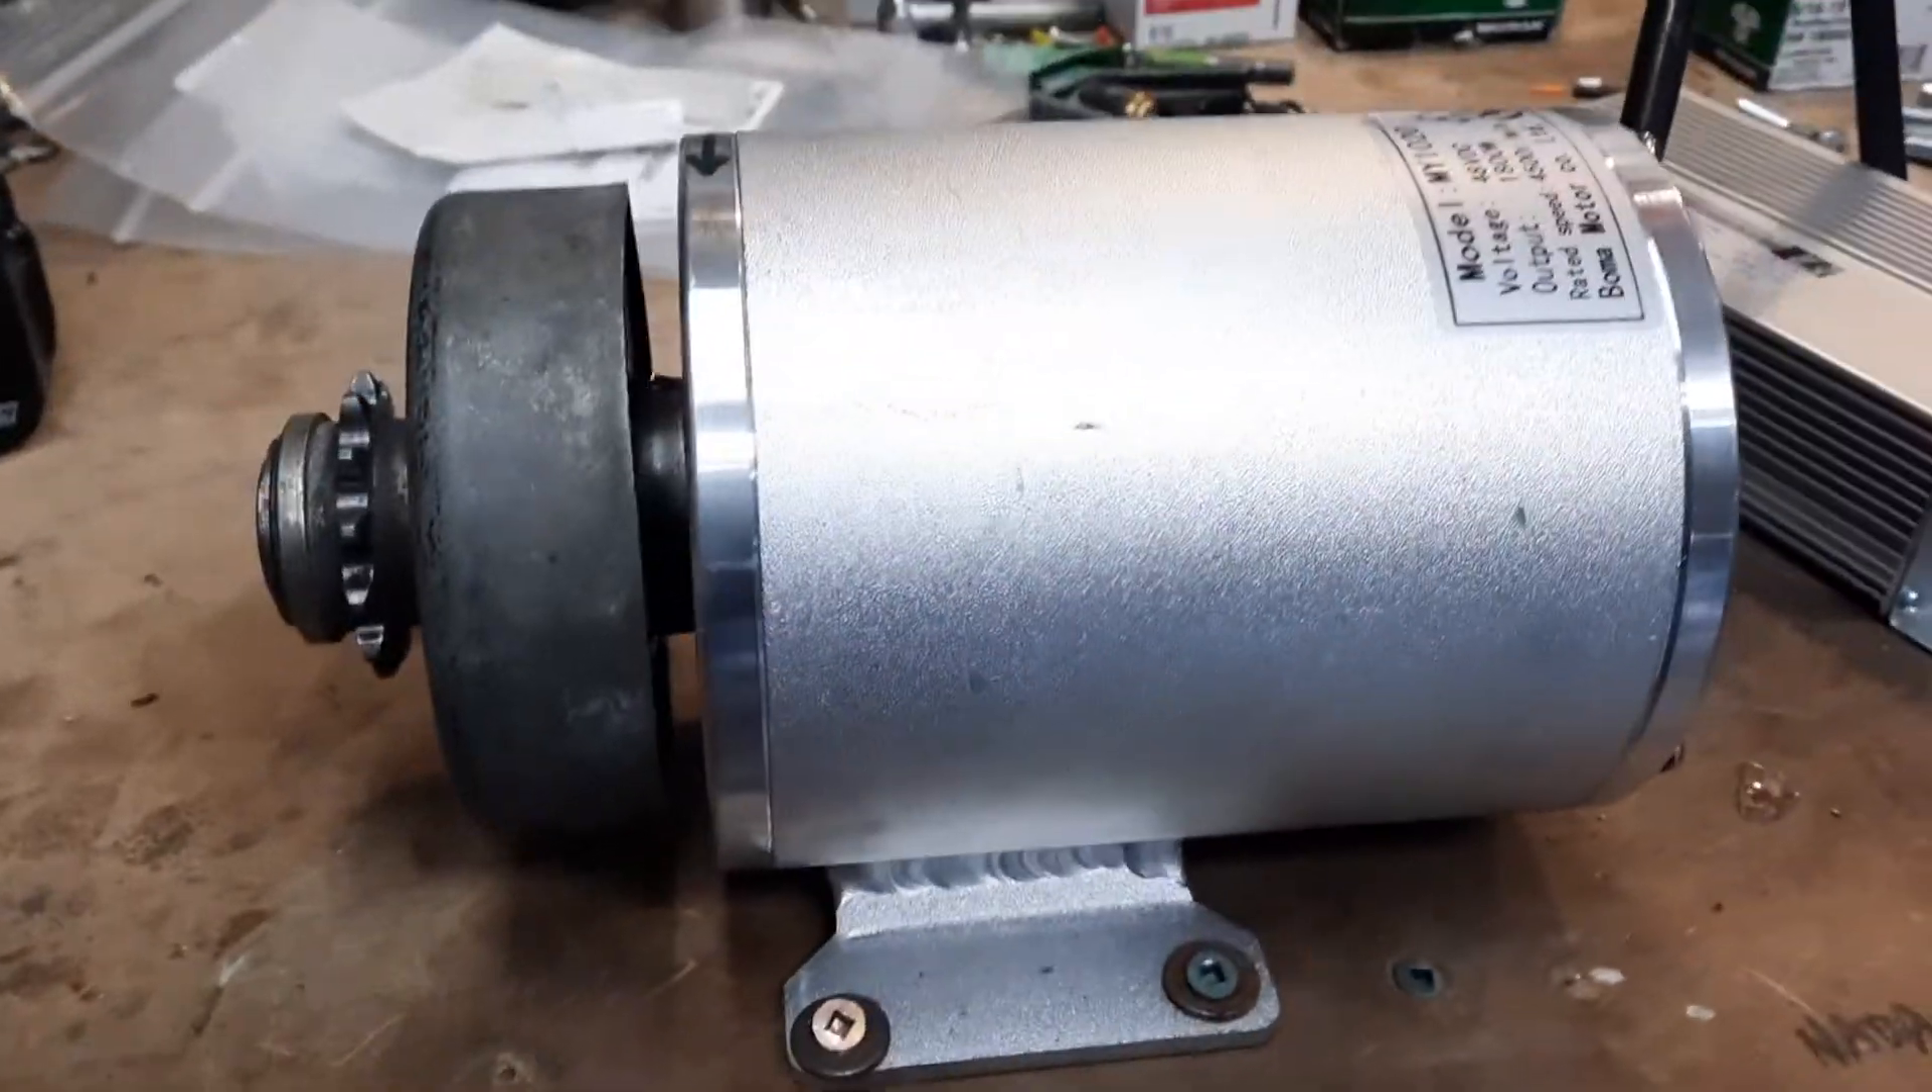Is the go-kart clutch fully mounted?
Yes.